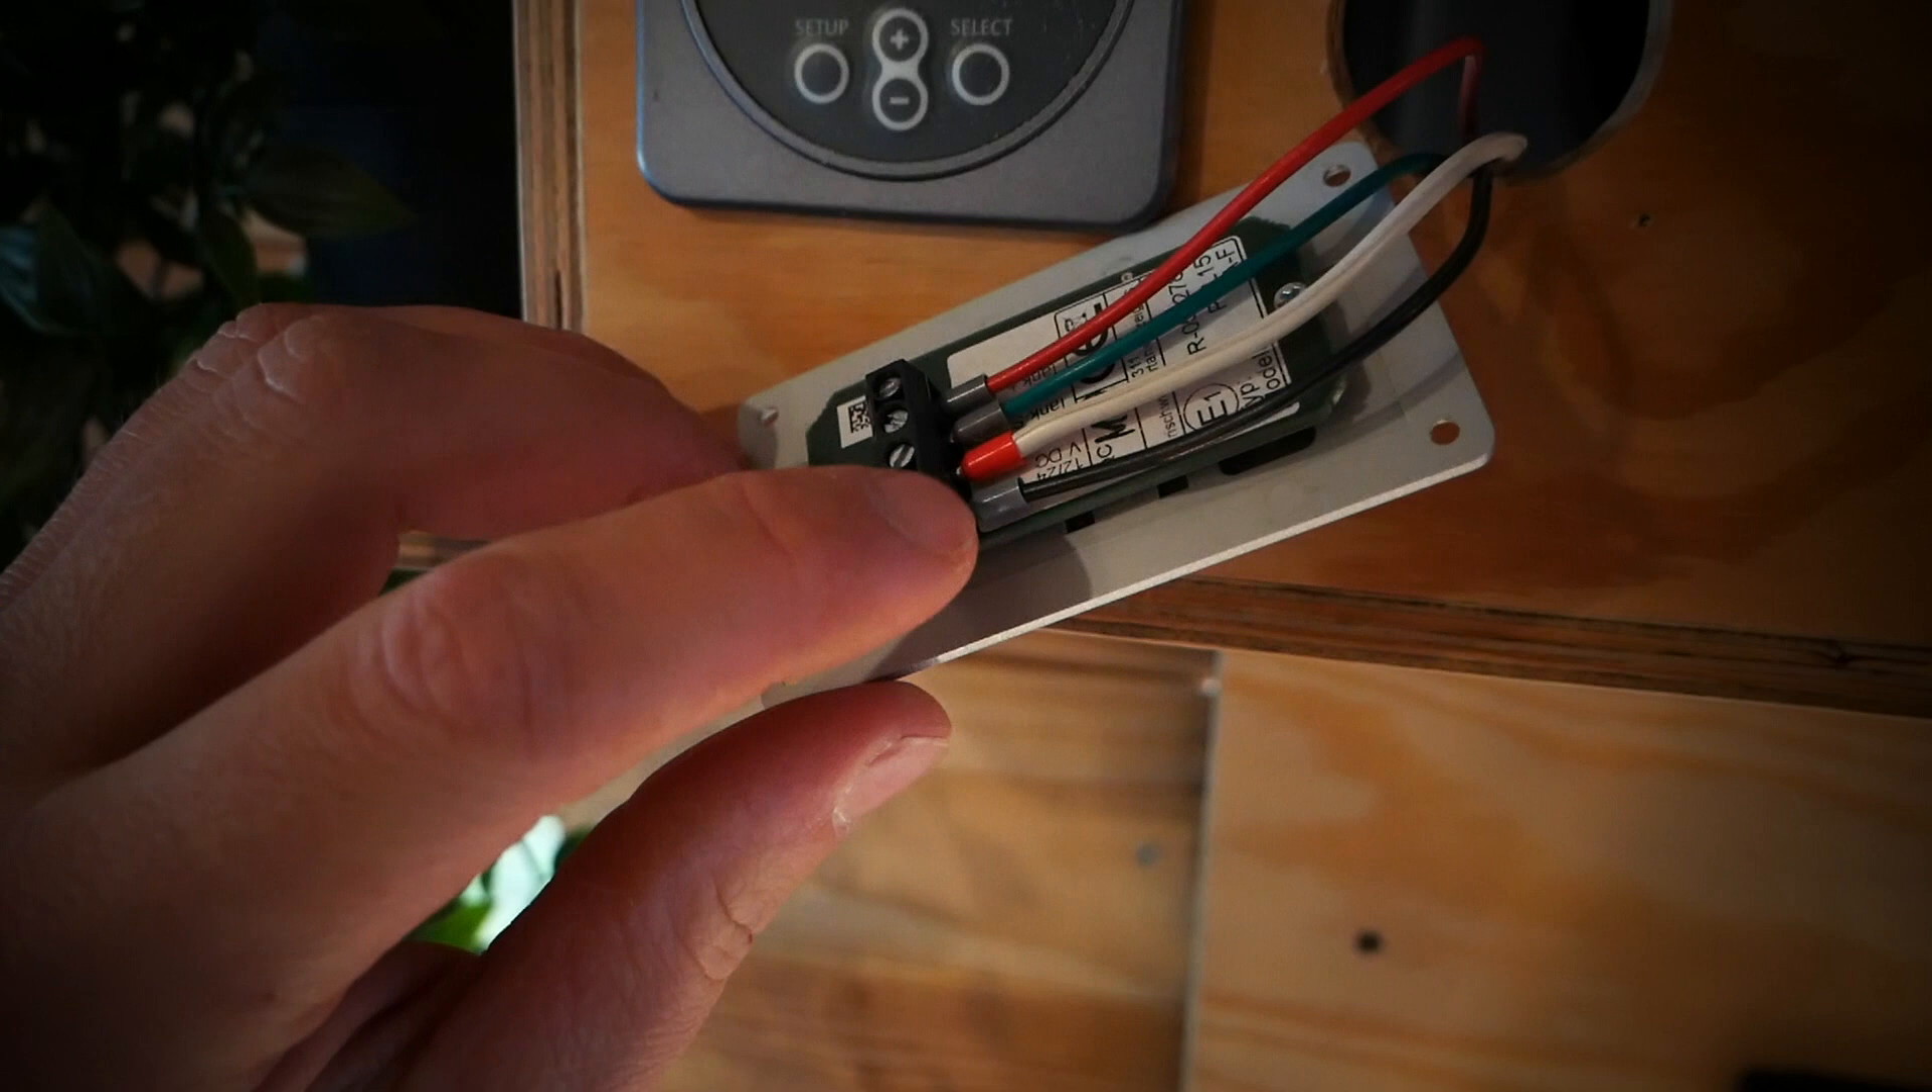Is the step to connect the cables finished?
Yes.